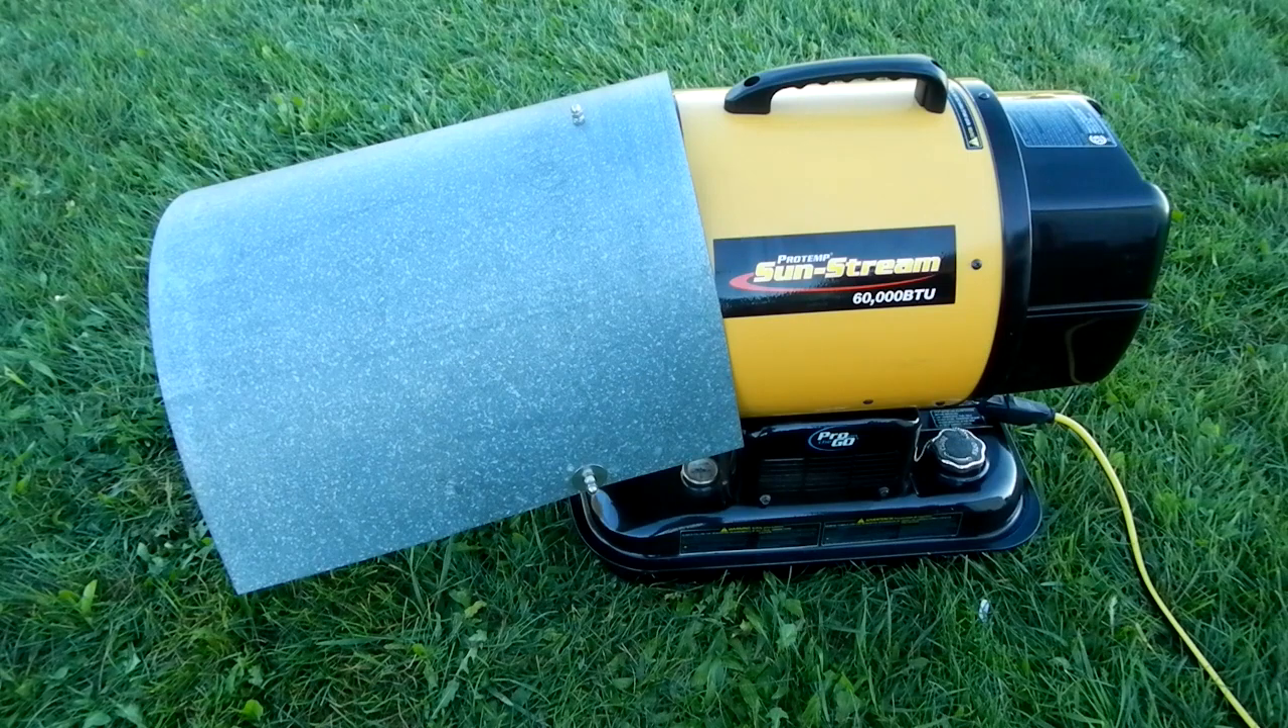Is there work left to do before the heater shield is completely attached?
No.